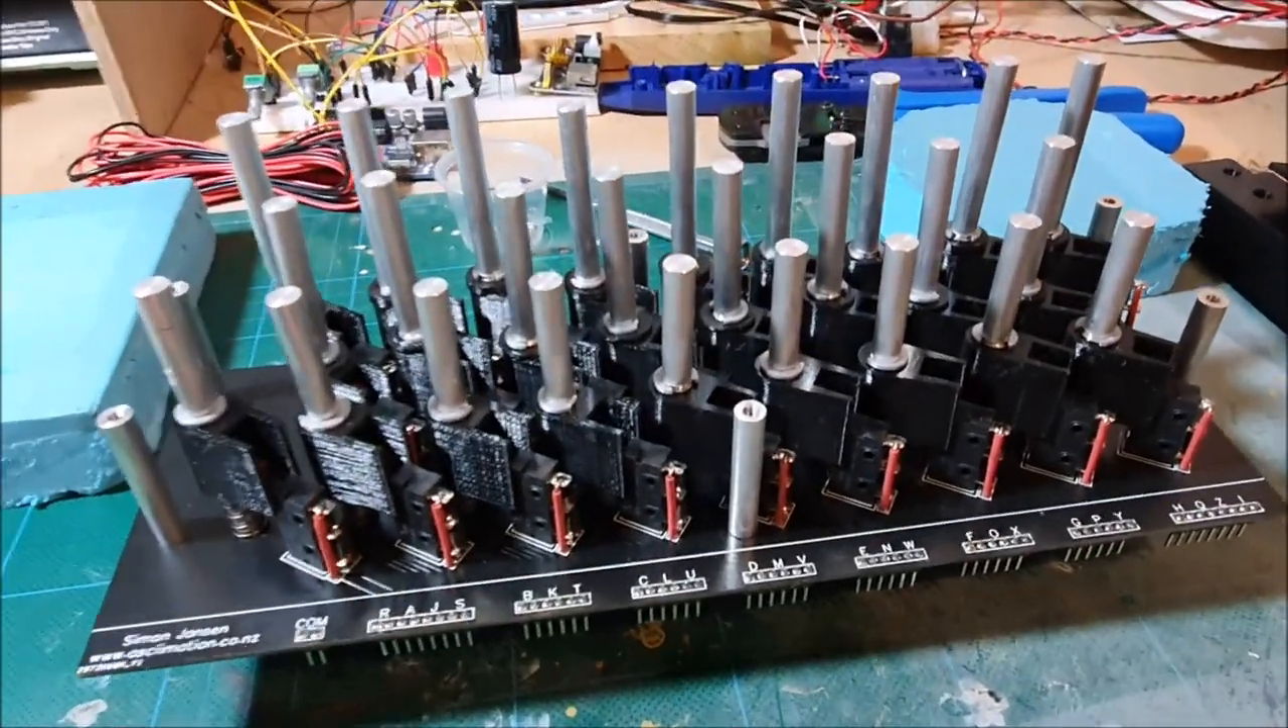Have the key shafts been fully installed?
Yes.